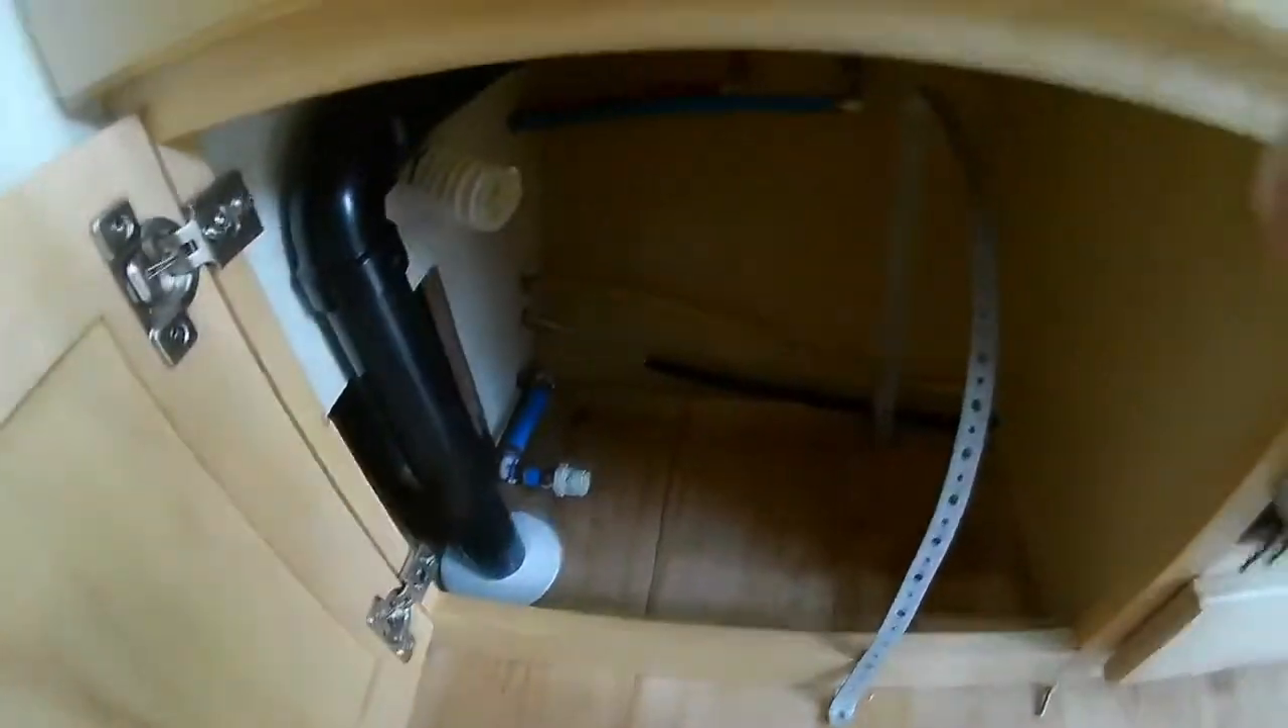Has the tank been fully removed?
Yes.